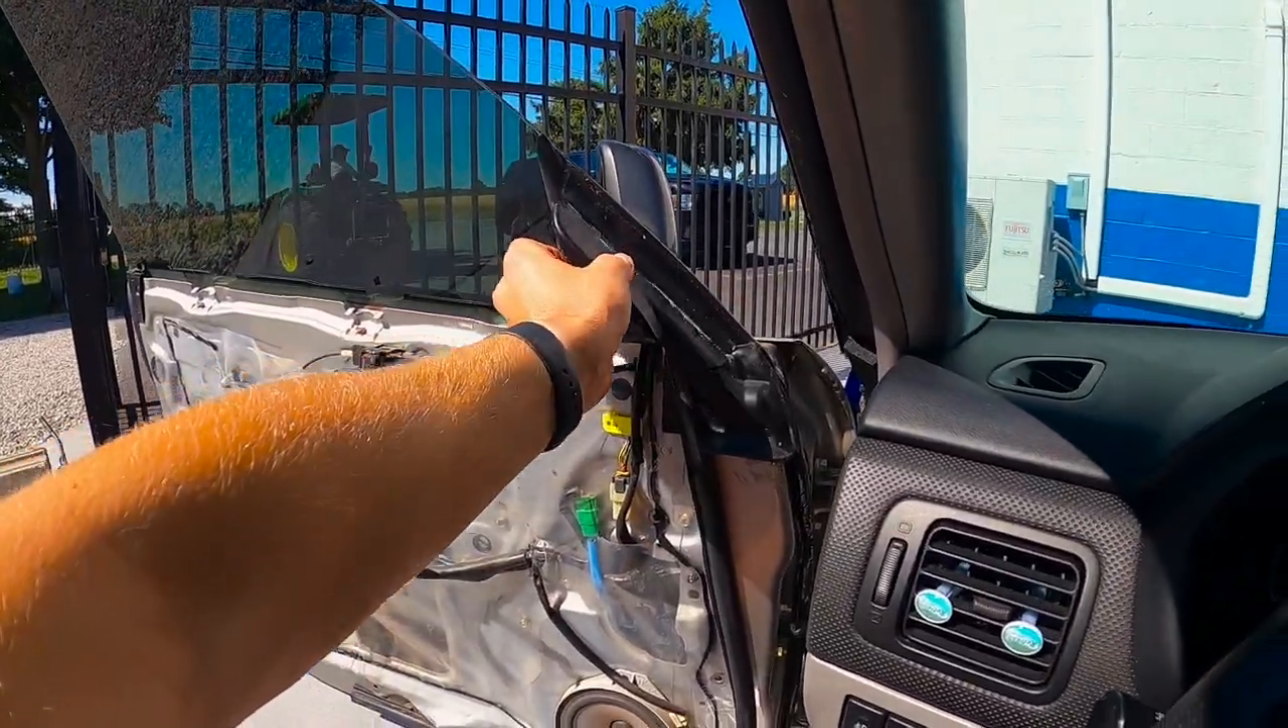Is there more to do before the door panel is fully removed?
No.